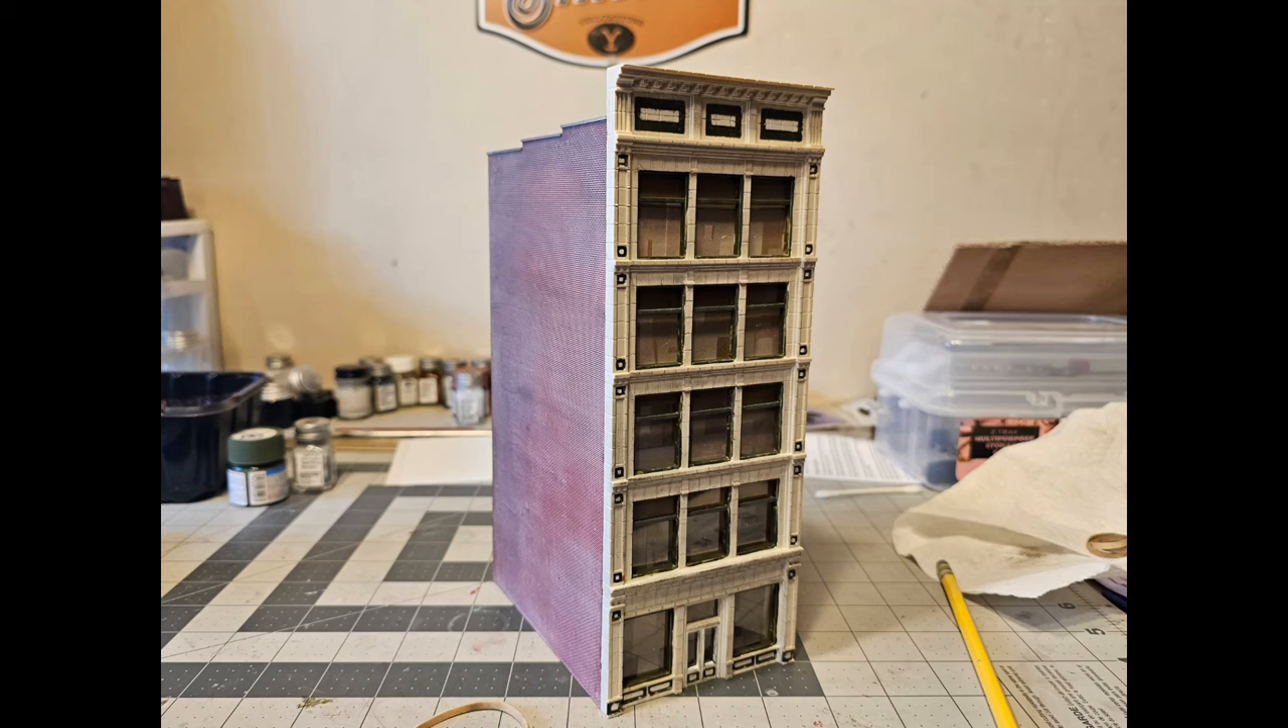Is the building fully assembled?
Yes.